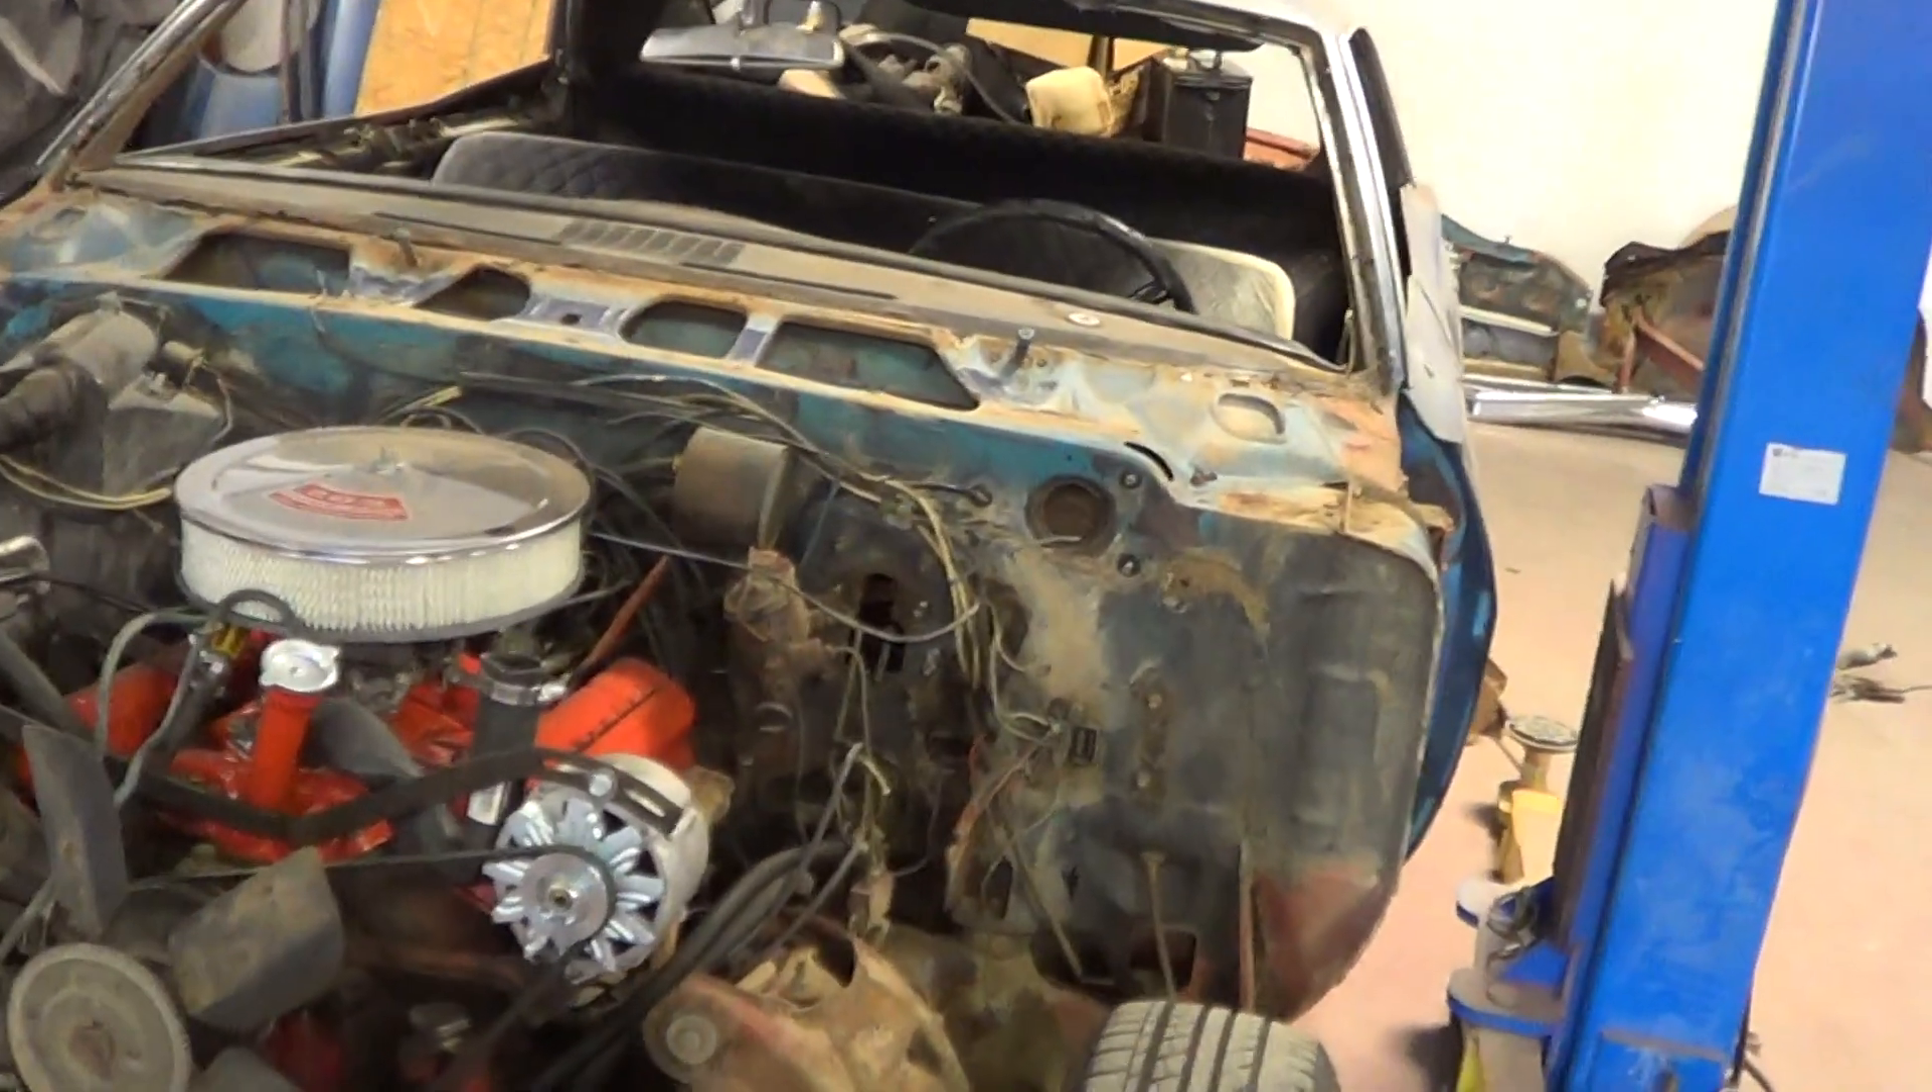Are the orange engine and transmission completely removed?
No.